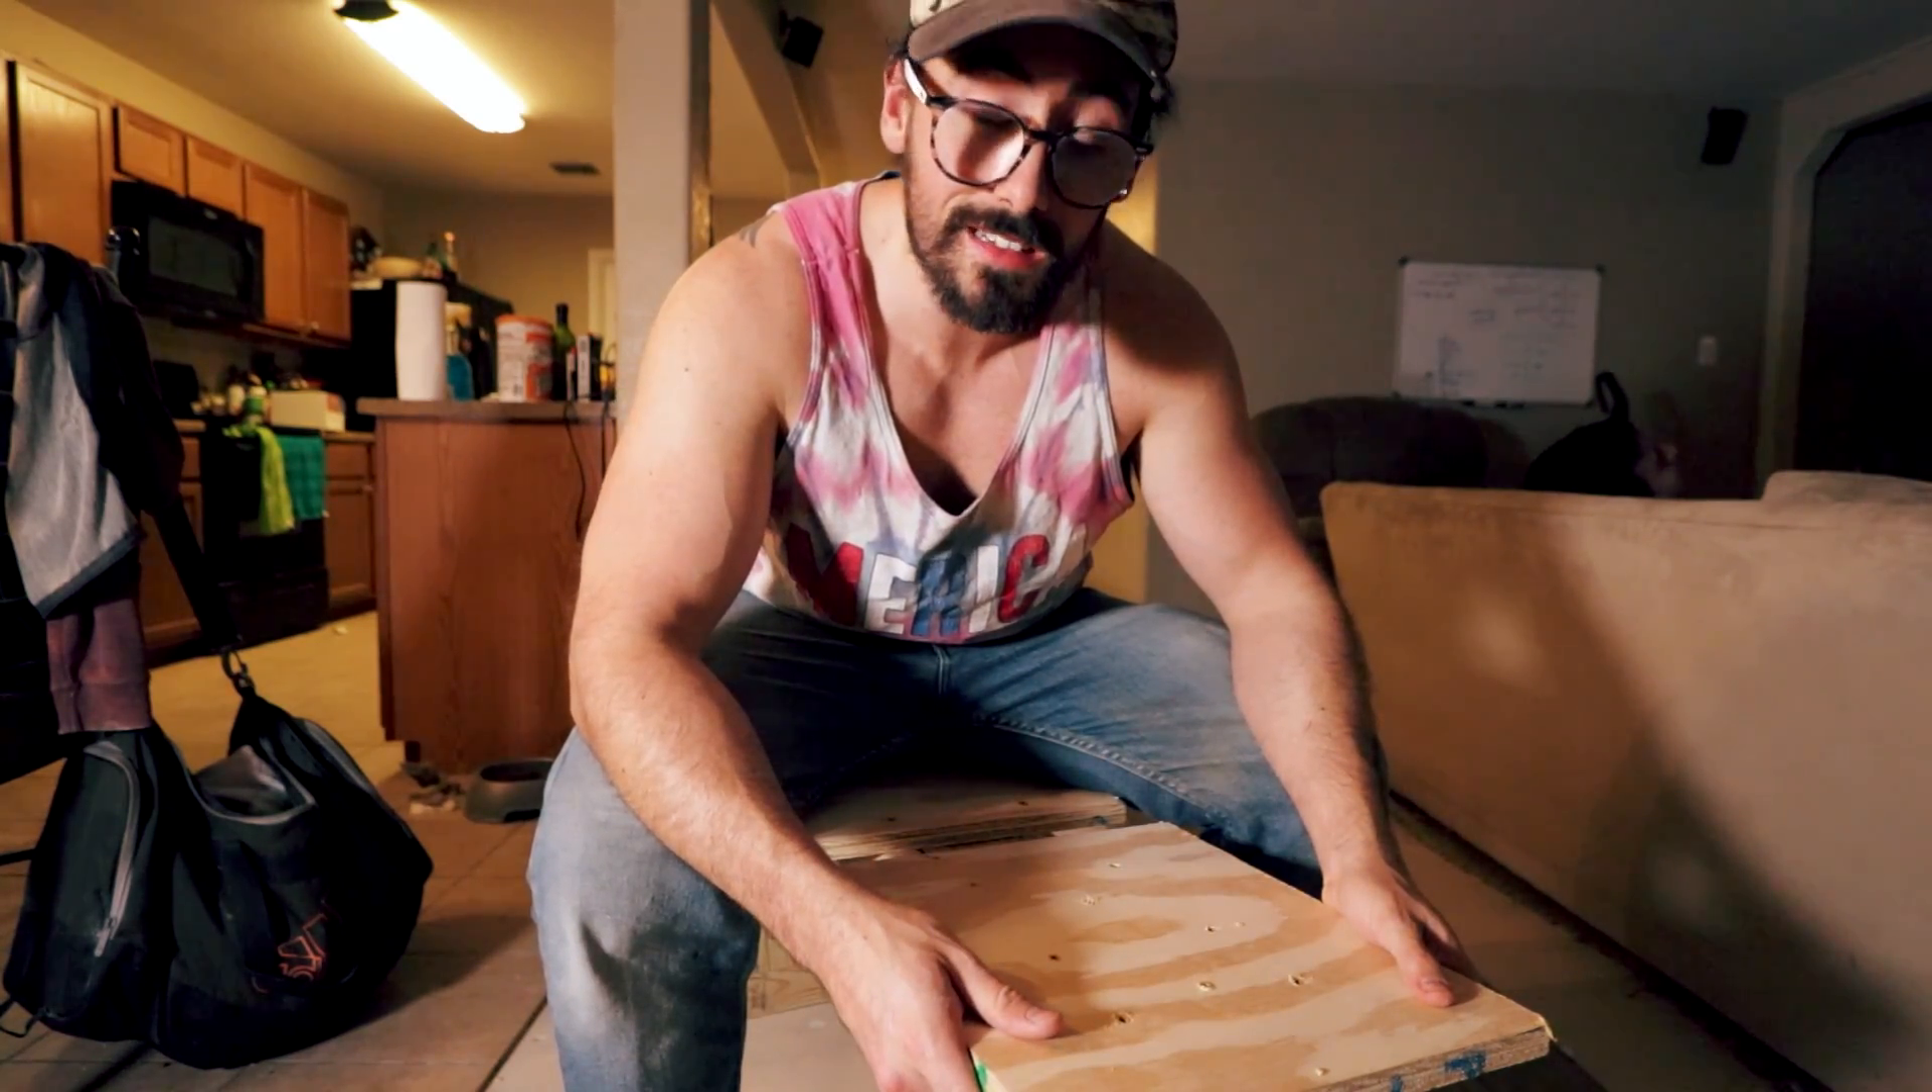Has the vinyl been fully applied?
No.